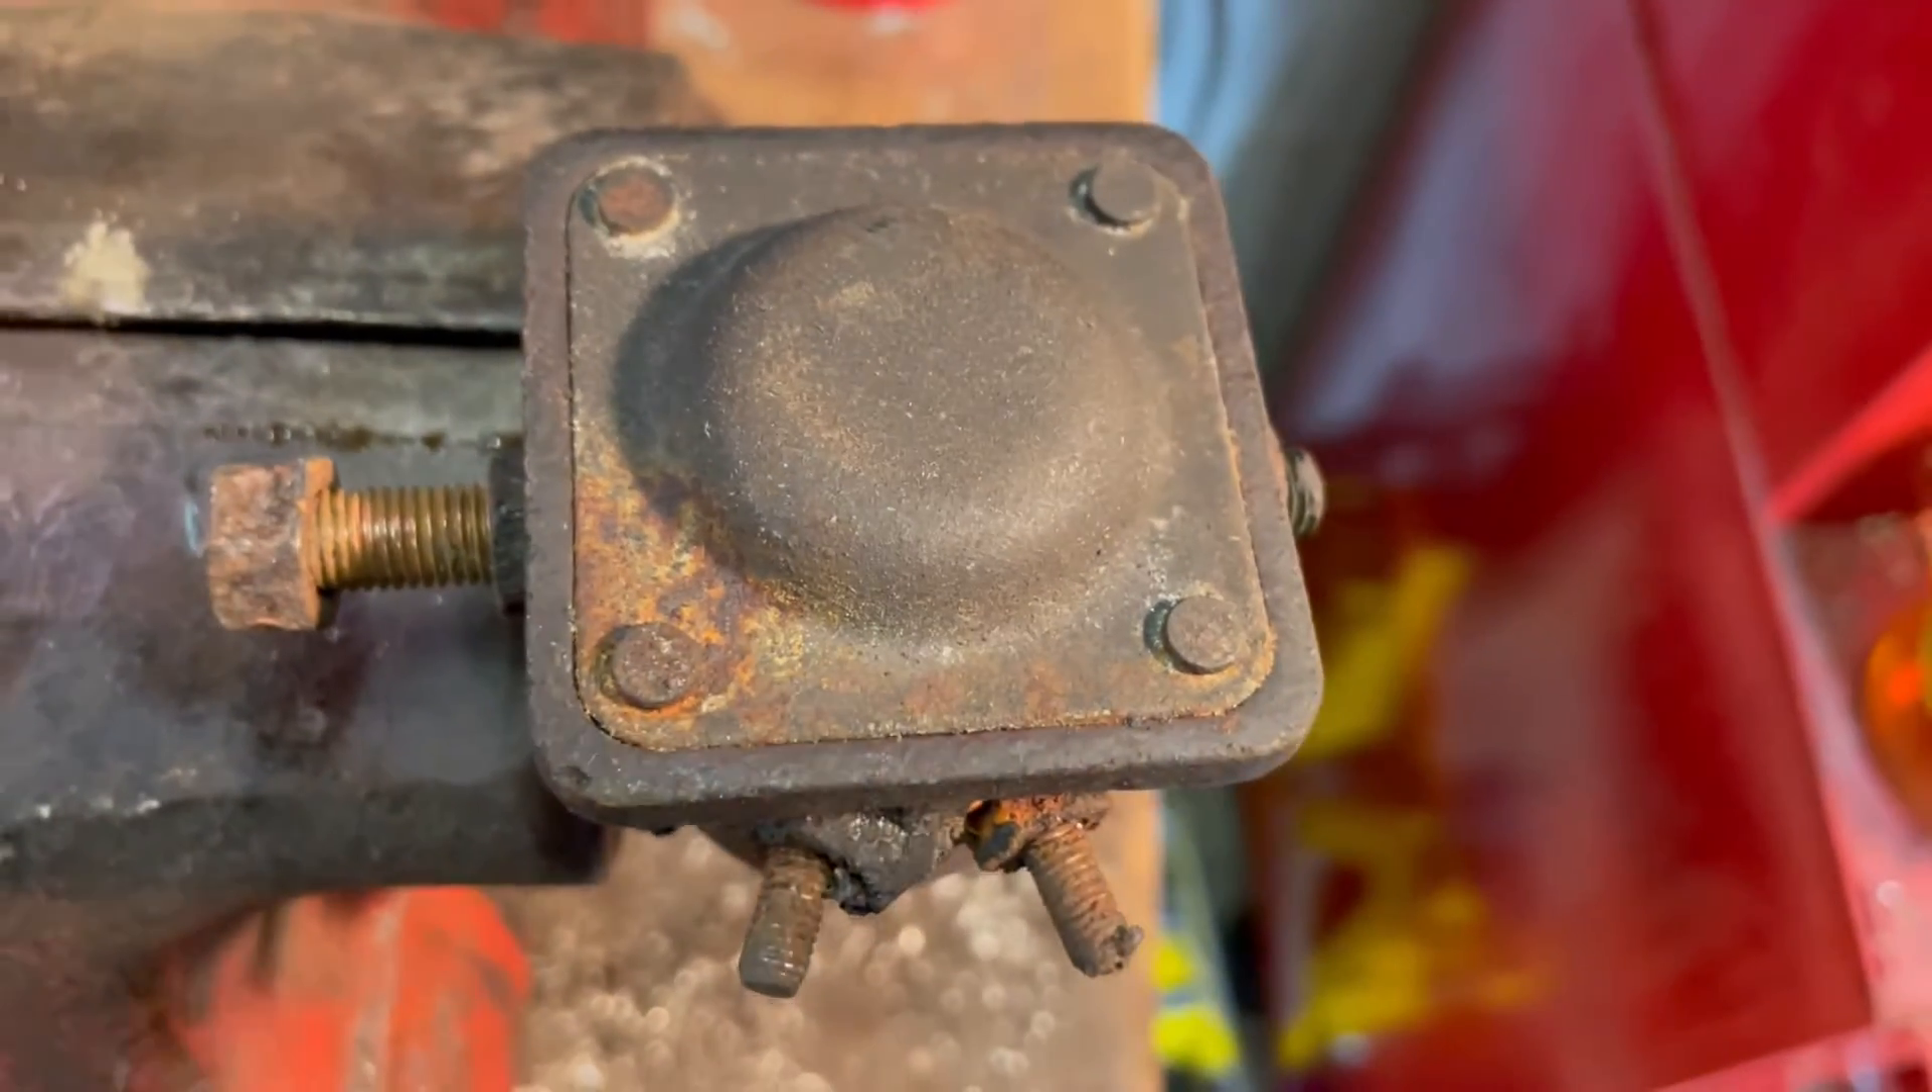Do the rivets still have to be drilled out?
Yes.